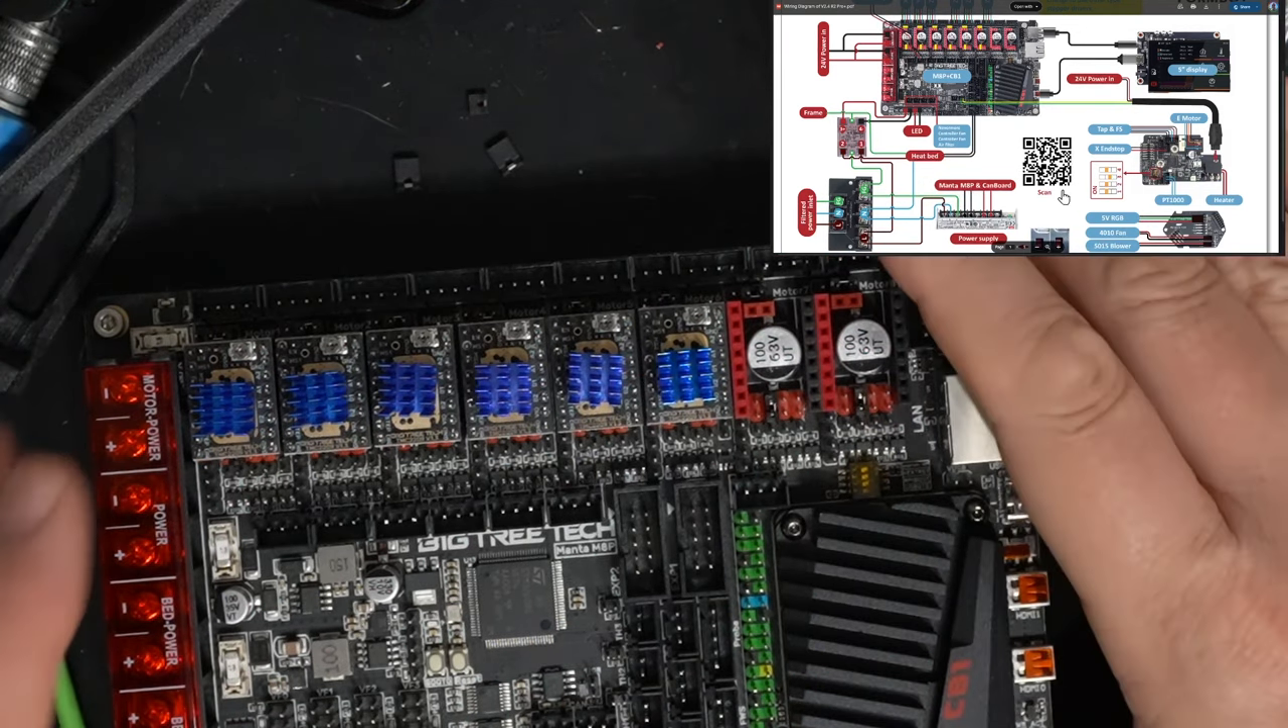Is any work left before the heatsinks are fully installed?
No.